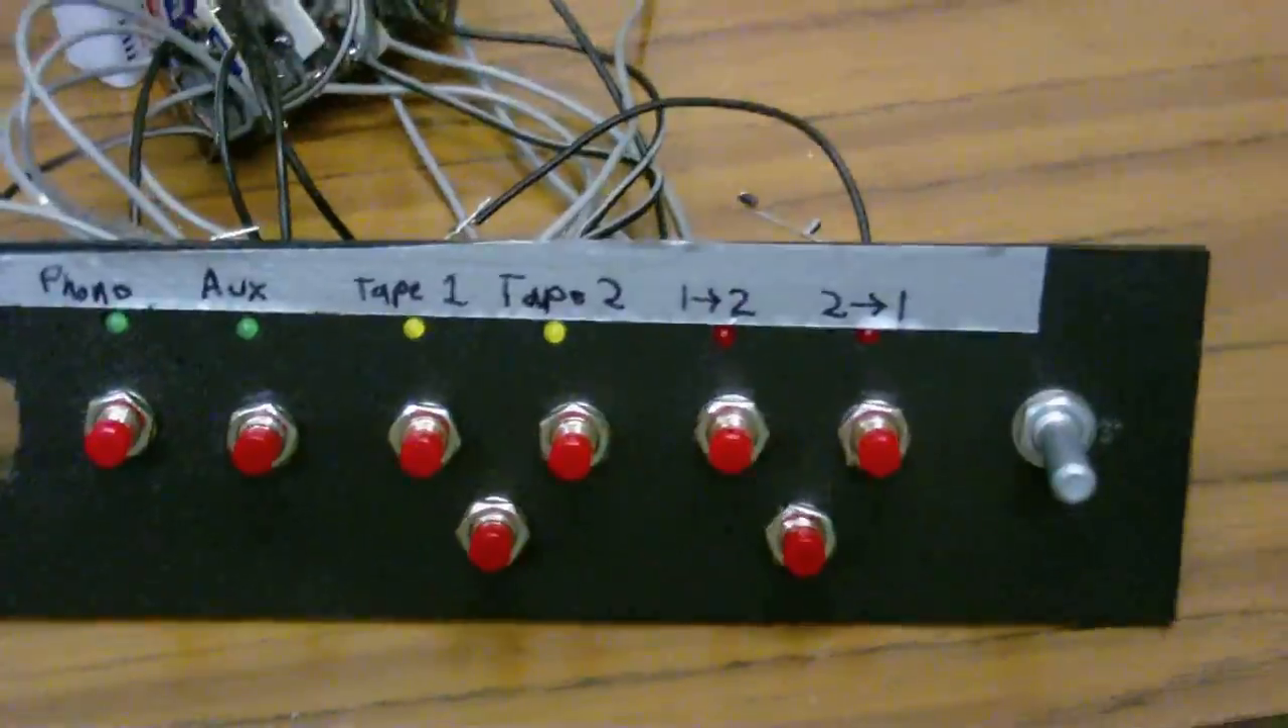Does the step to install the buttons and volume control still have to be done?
No.